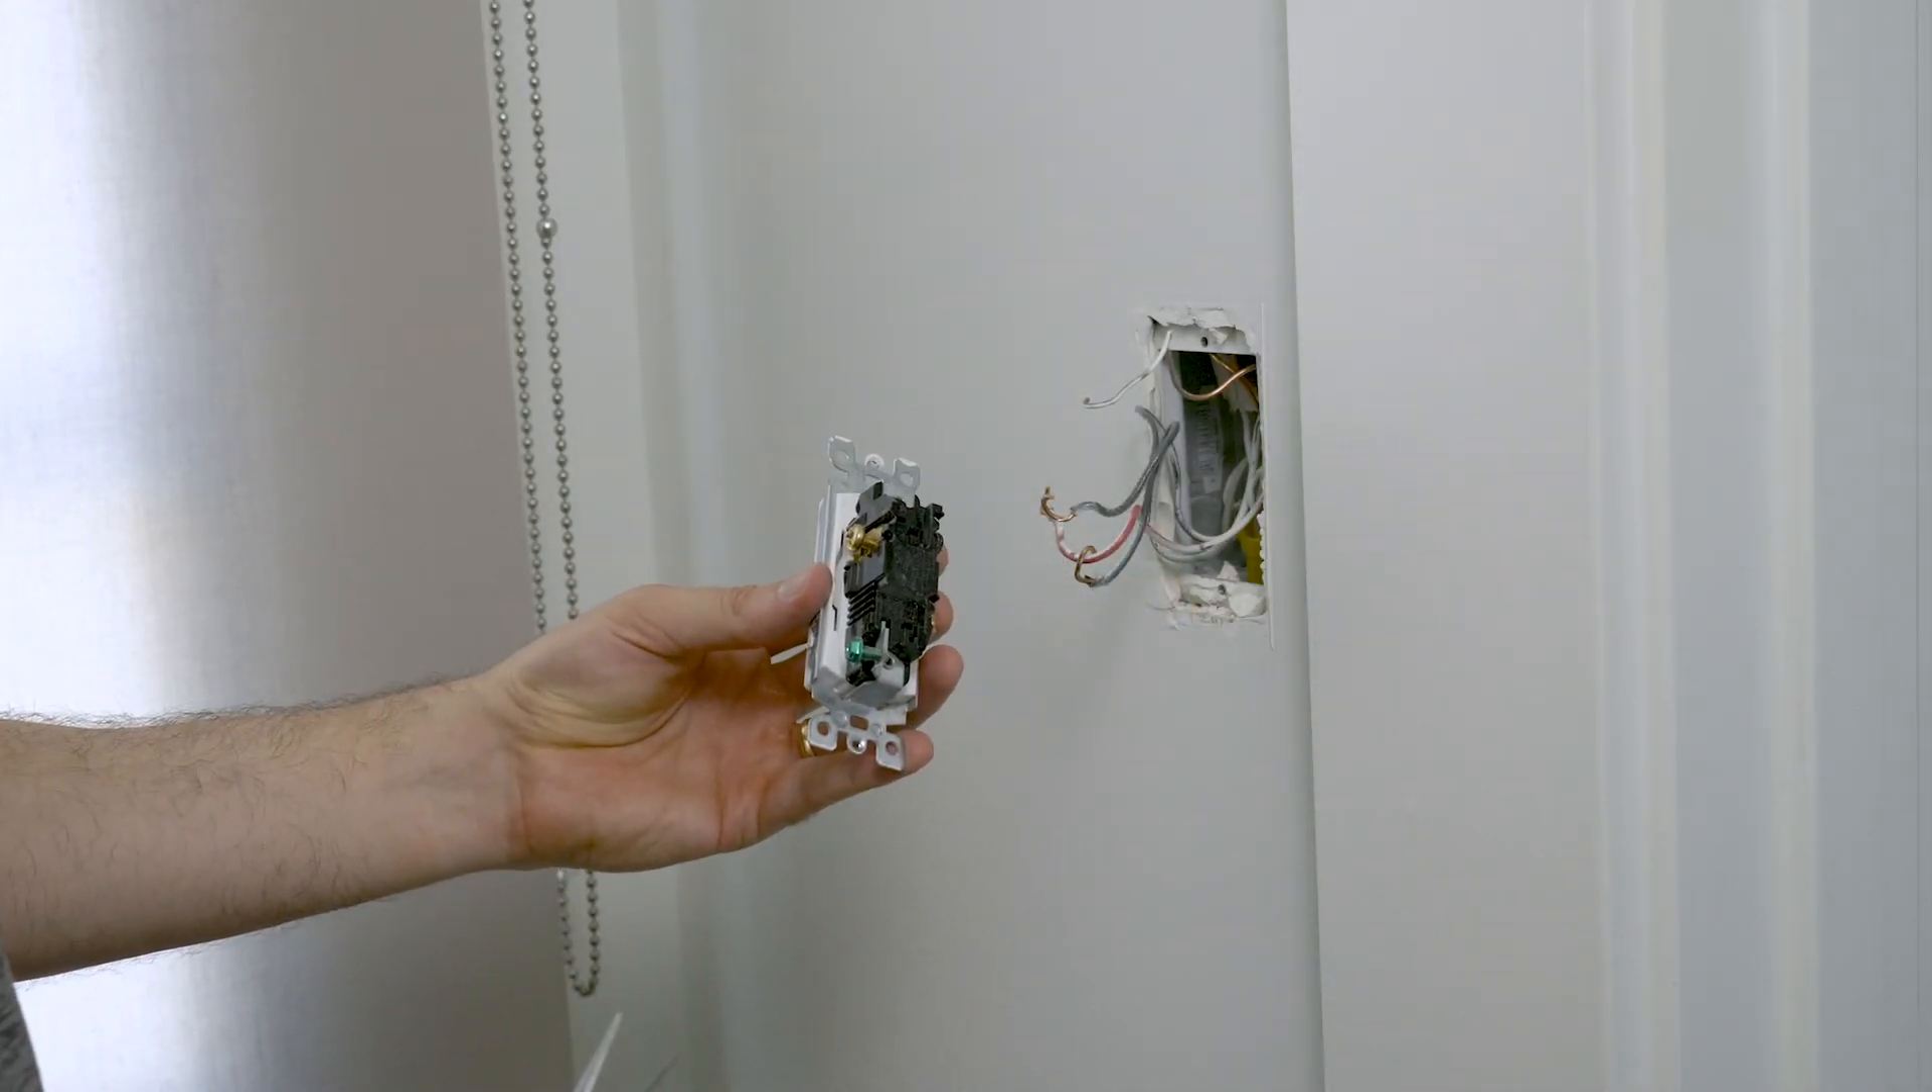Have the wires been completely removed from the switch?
Yes.